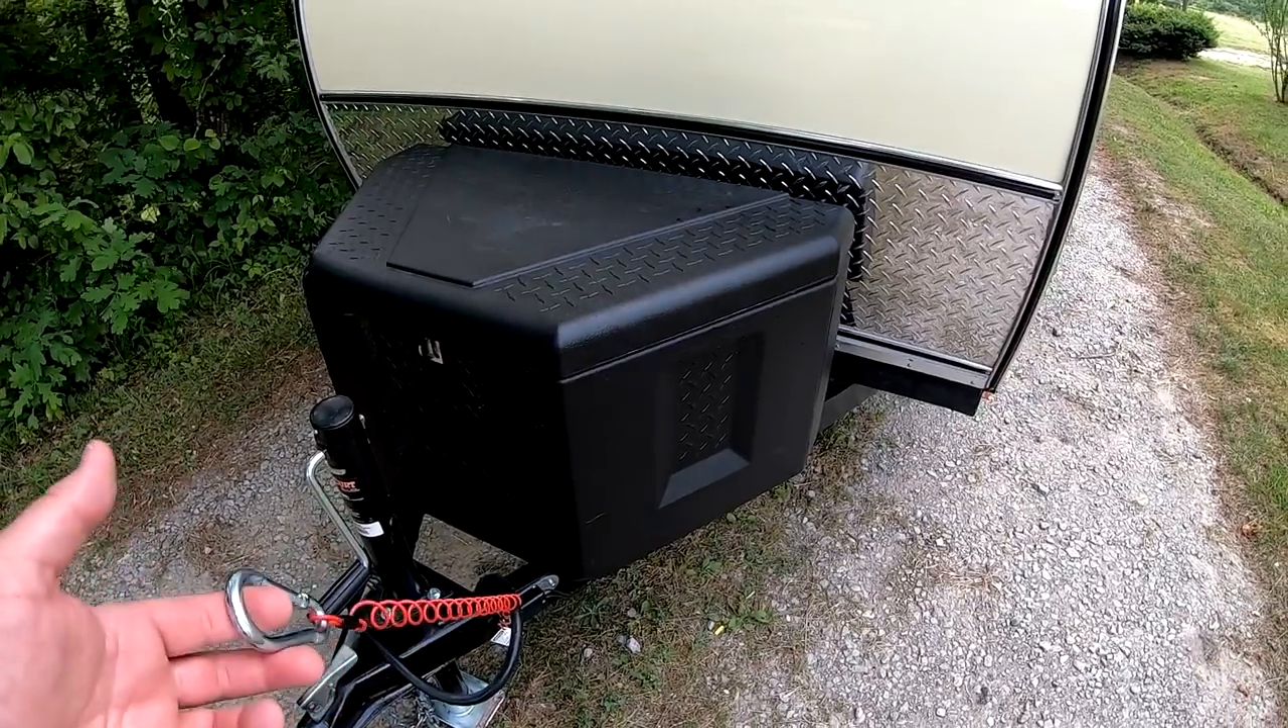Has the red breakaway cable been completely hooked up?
No.